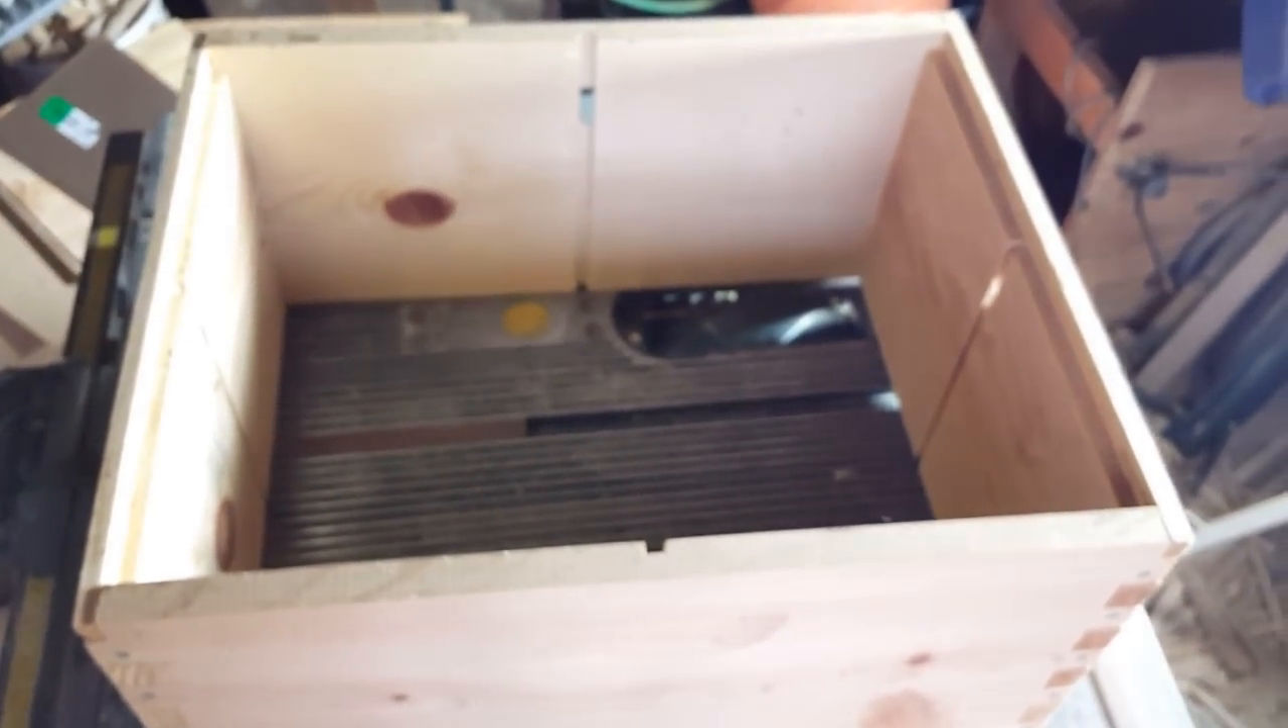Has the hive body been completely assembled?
Yes.